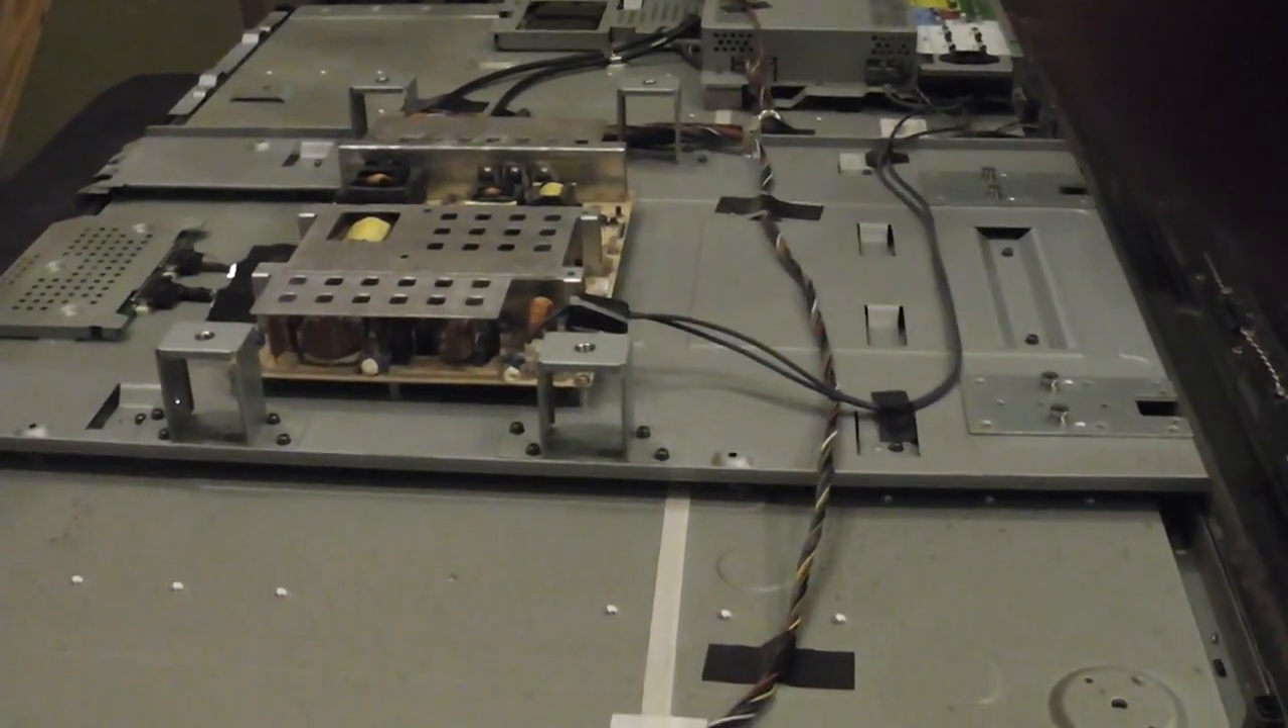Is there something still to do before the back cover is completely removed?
No.